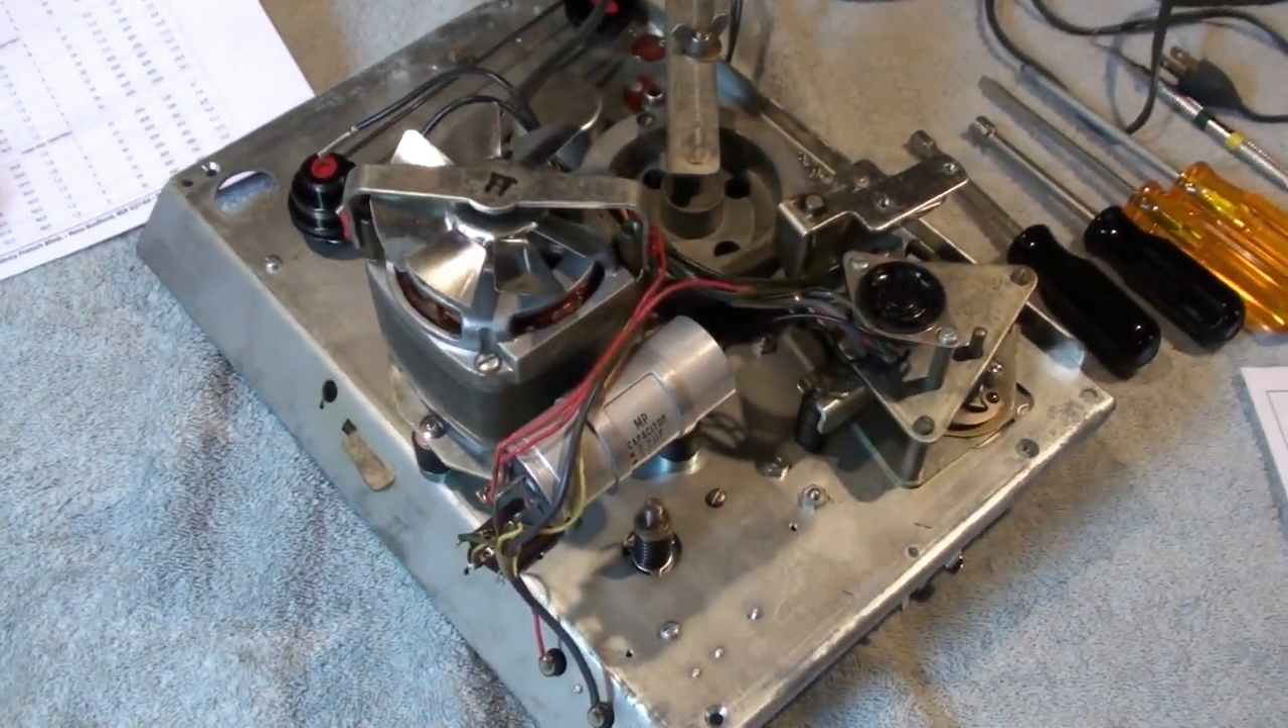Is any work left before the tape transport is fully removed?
No.